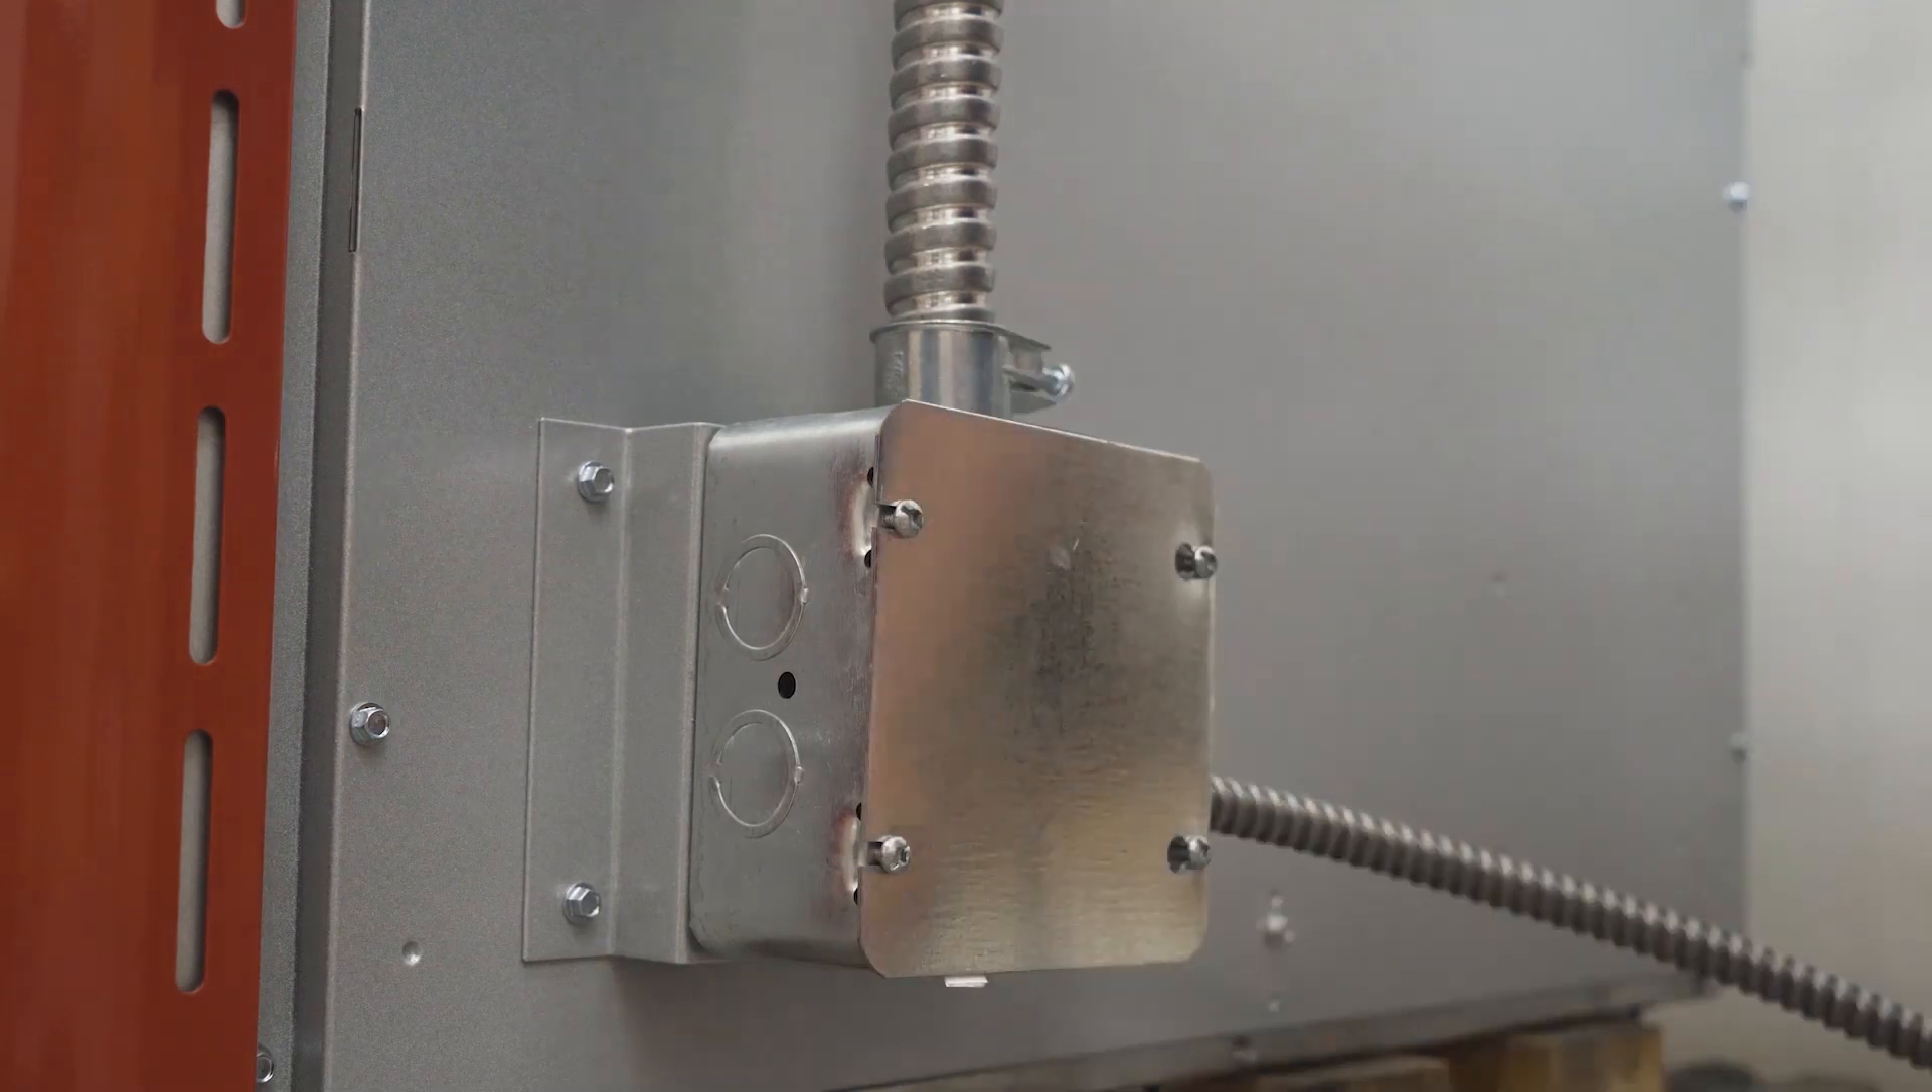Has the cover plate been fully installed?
Yes.